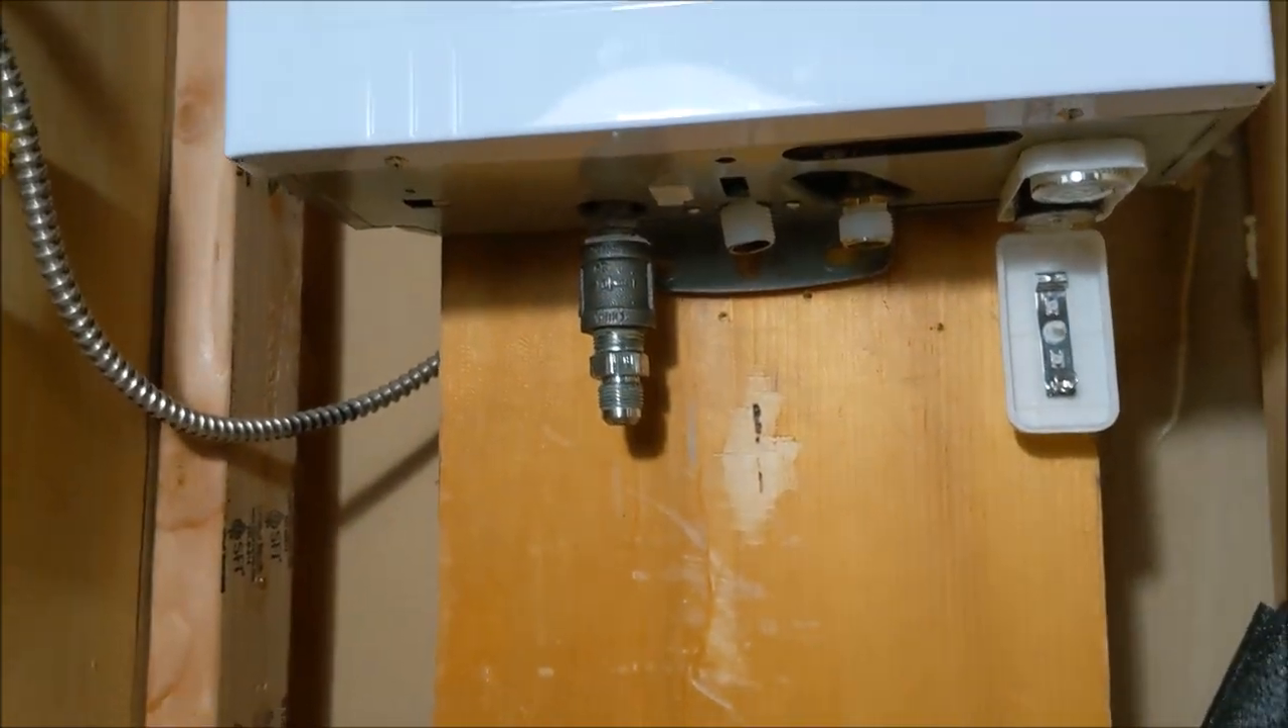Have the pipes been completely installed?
No.